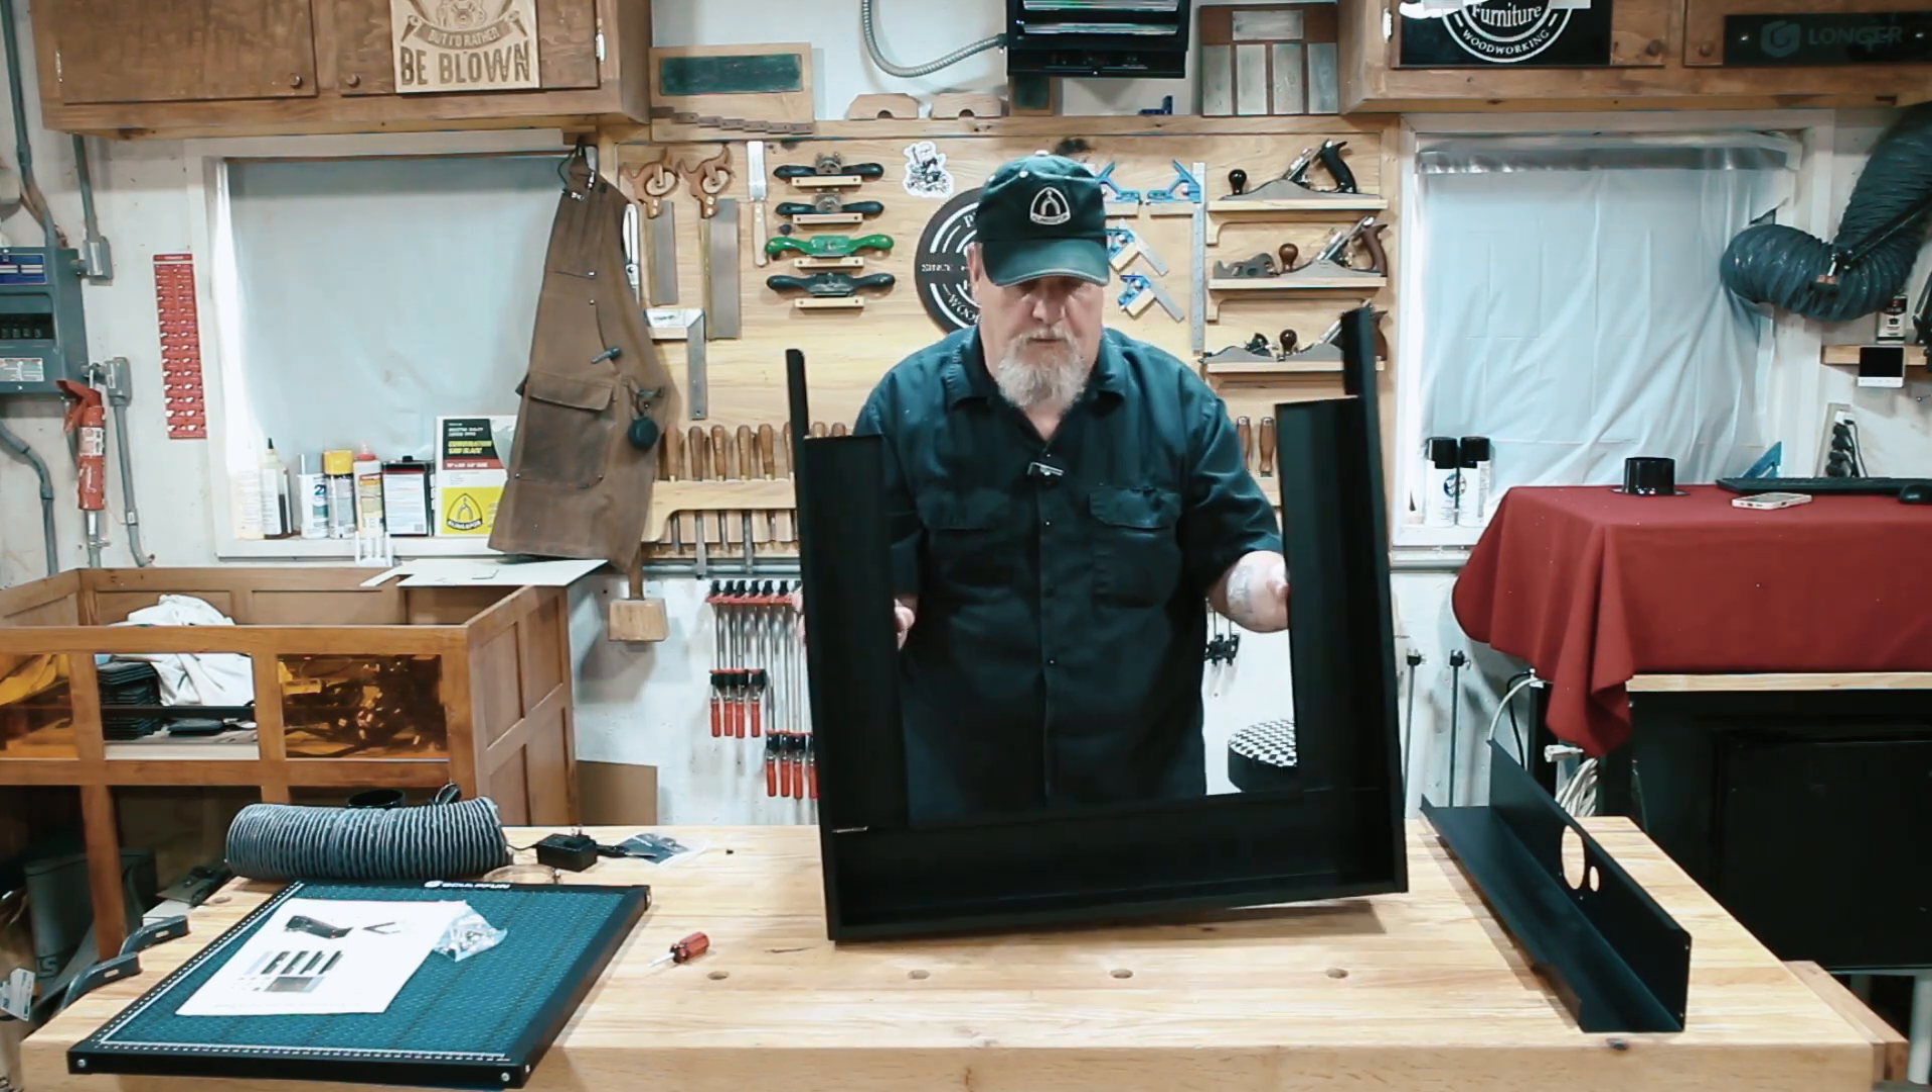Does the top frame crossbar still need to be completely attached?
Yes.